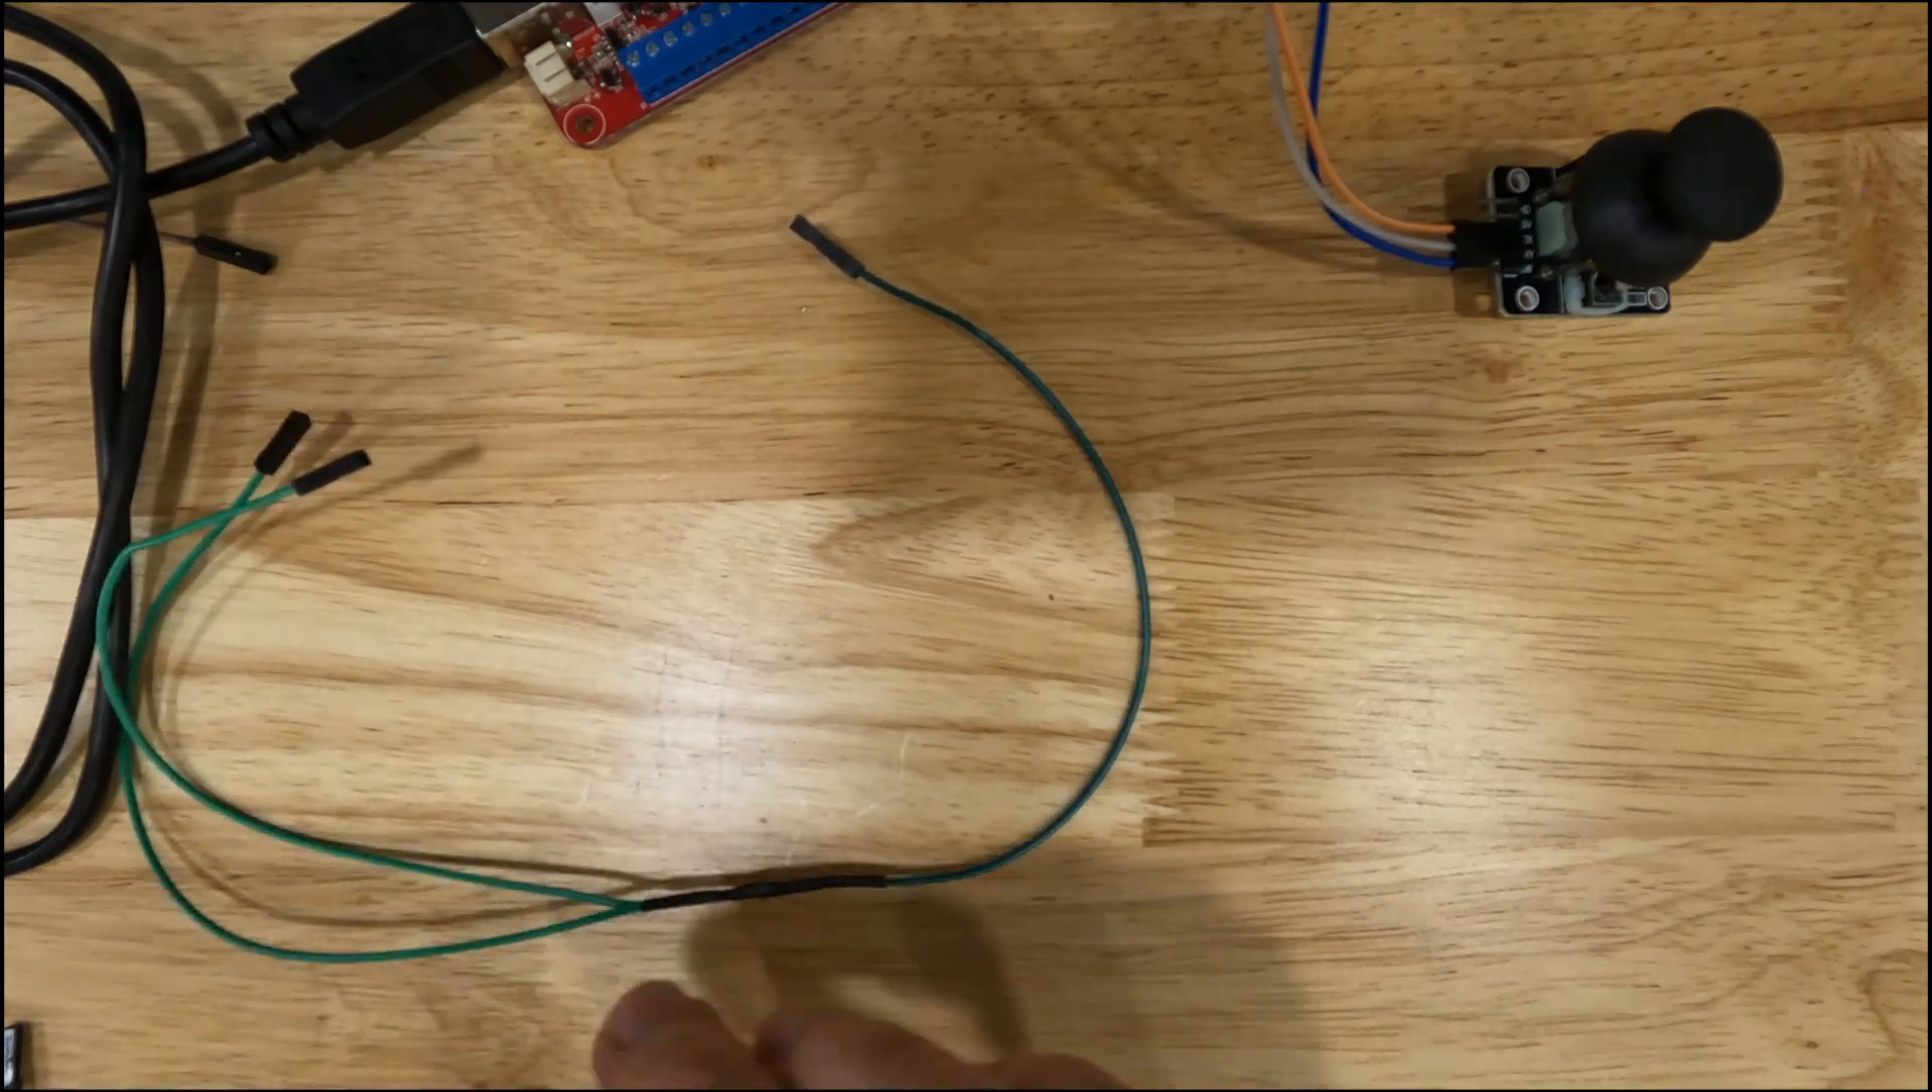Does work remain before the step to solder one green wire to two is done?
No.